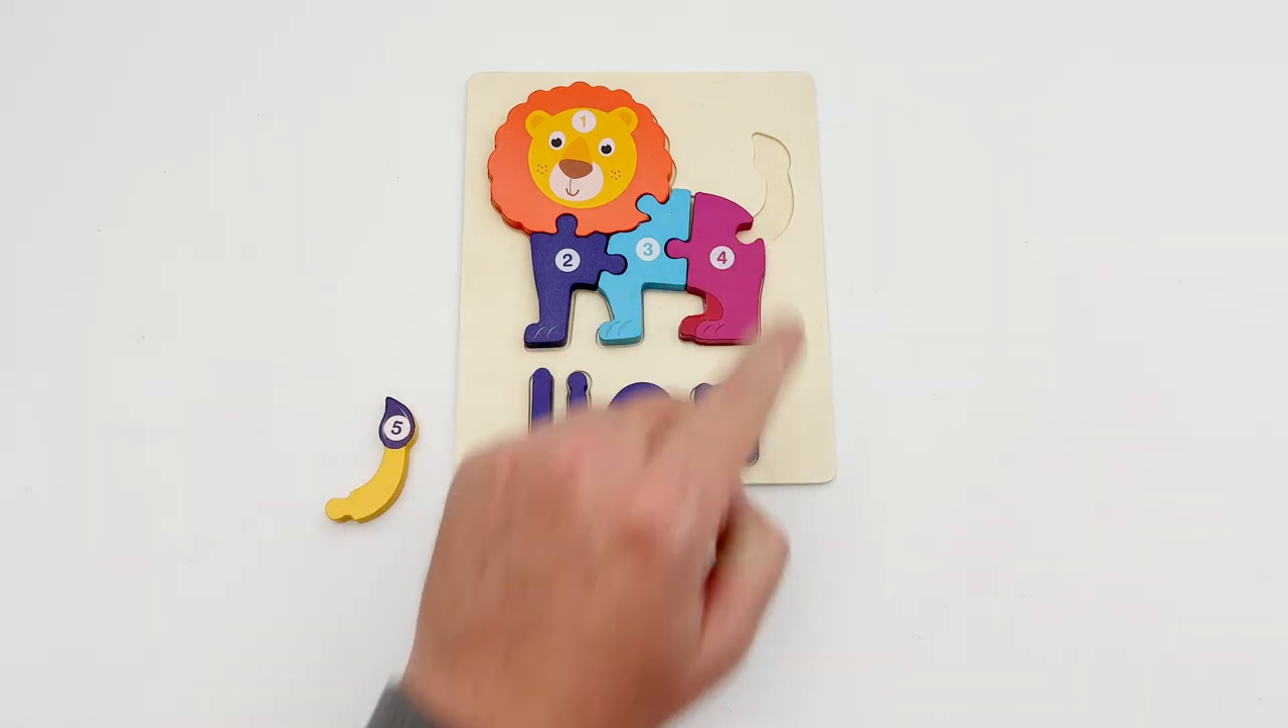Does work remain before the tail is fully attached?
Yes.